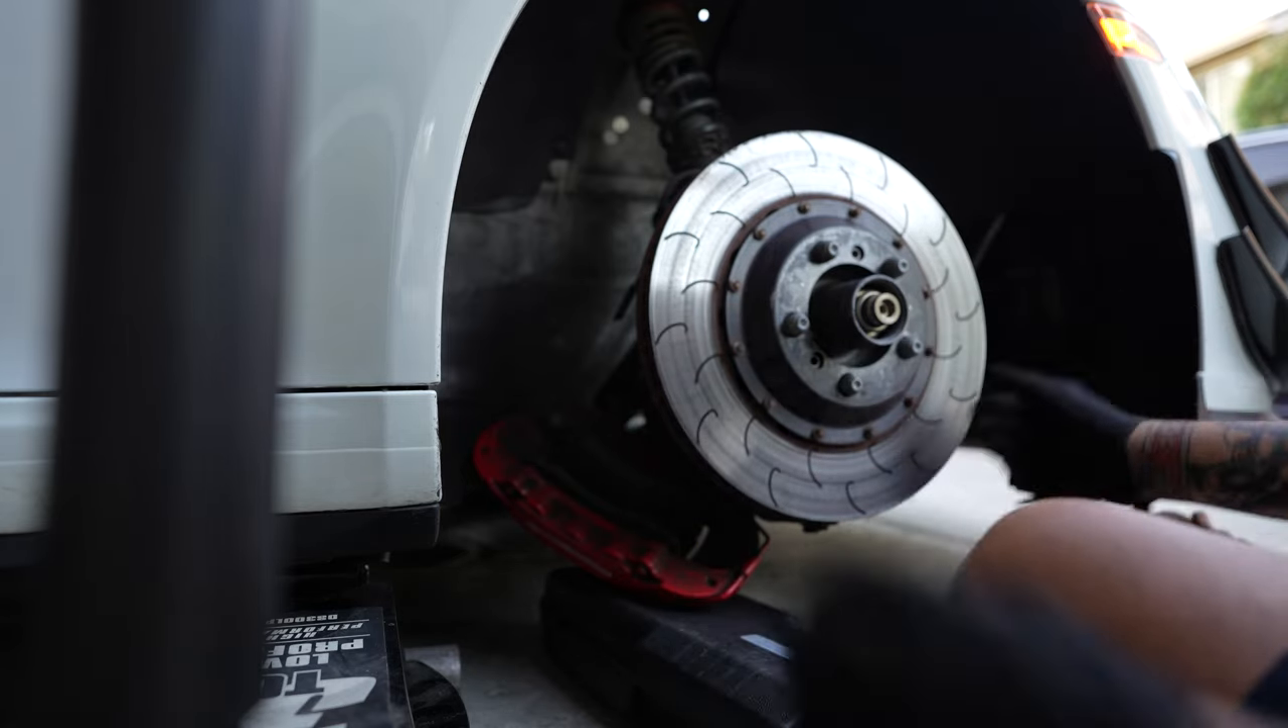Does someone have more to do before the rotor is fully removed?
Yes.